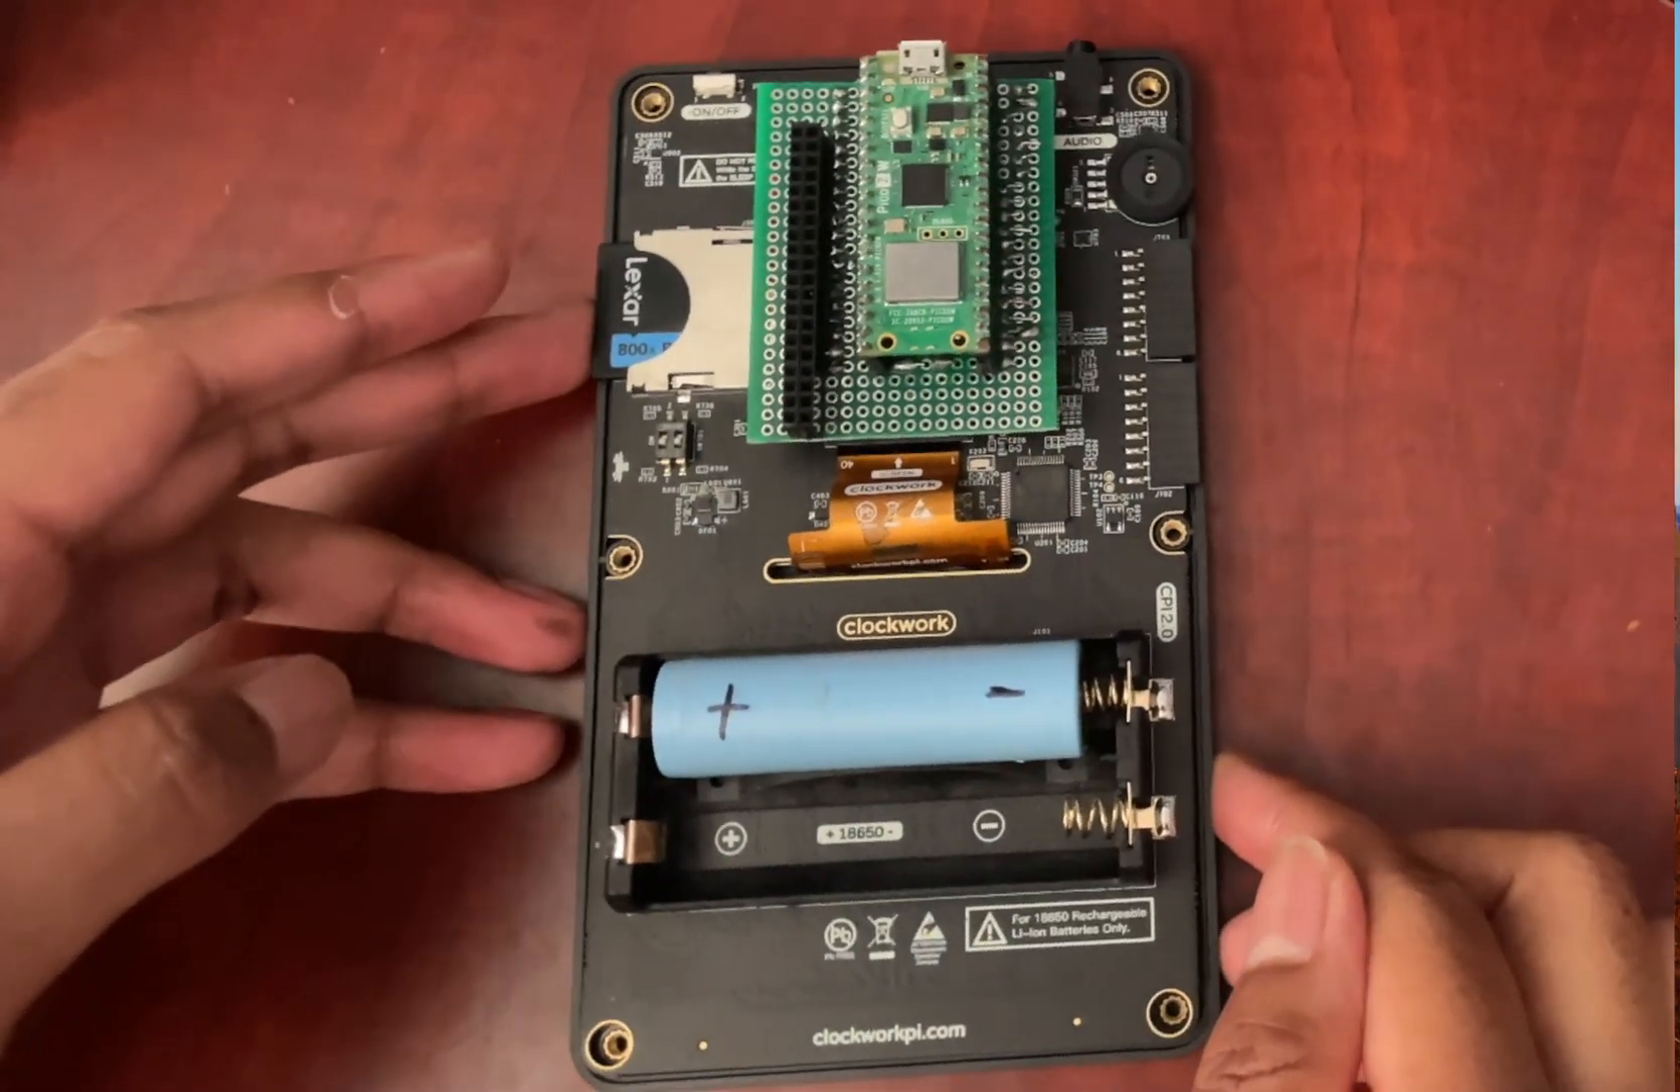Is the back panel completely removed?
Yes.